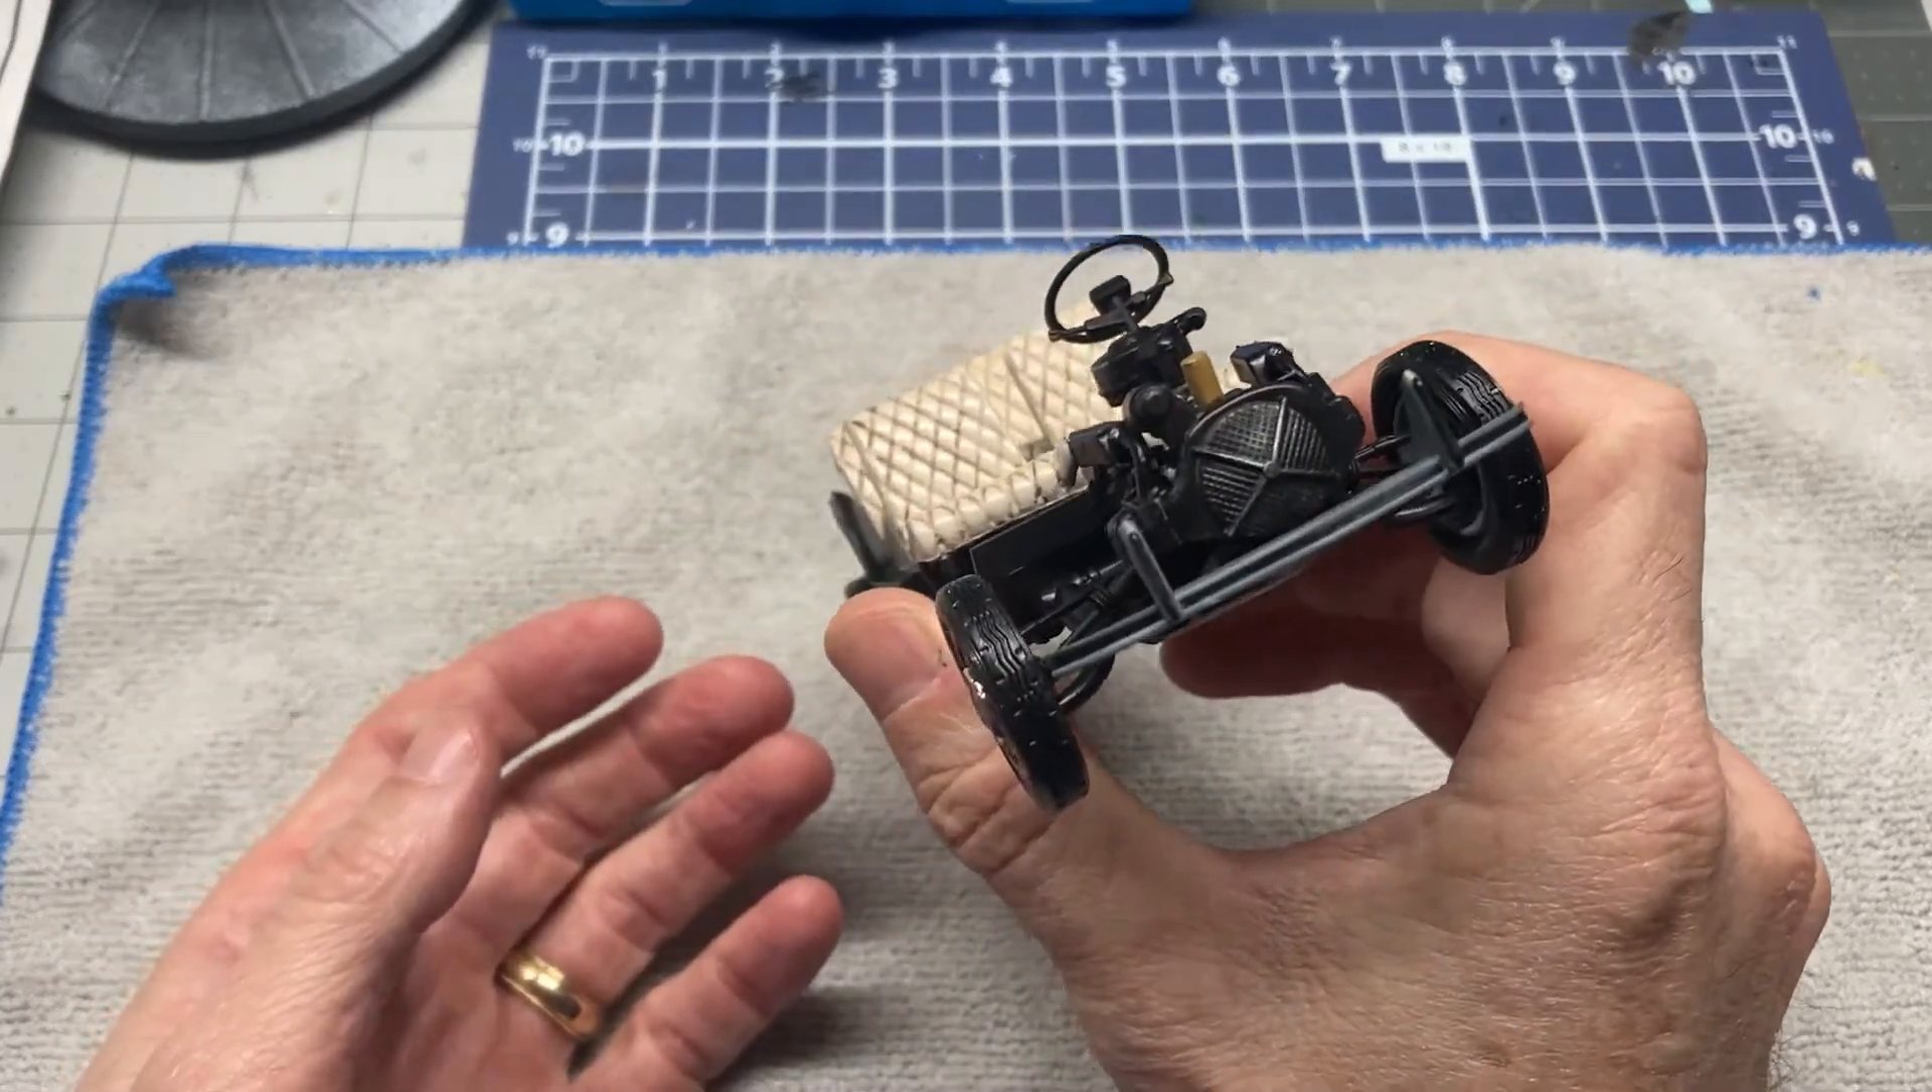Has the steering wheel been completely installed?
Yes.